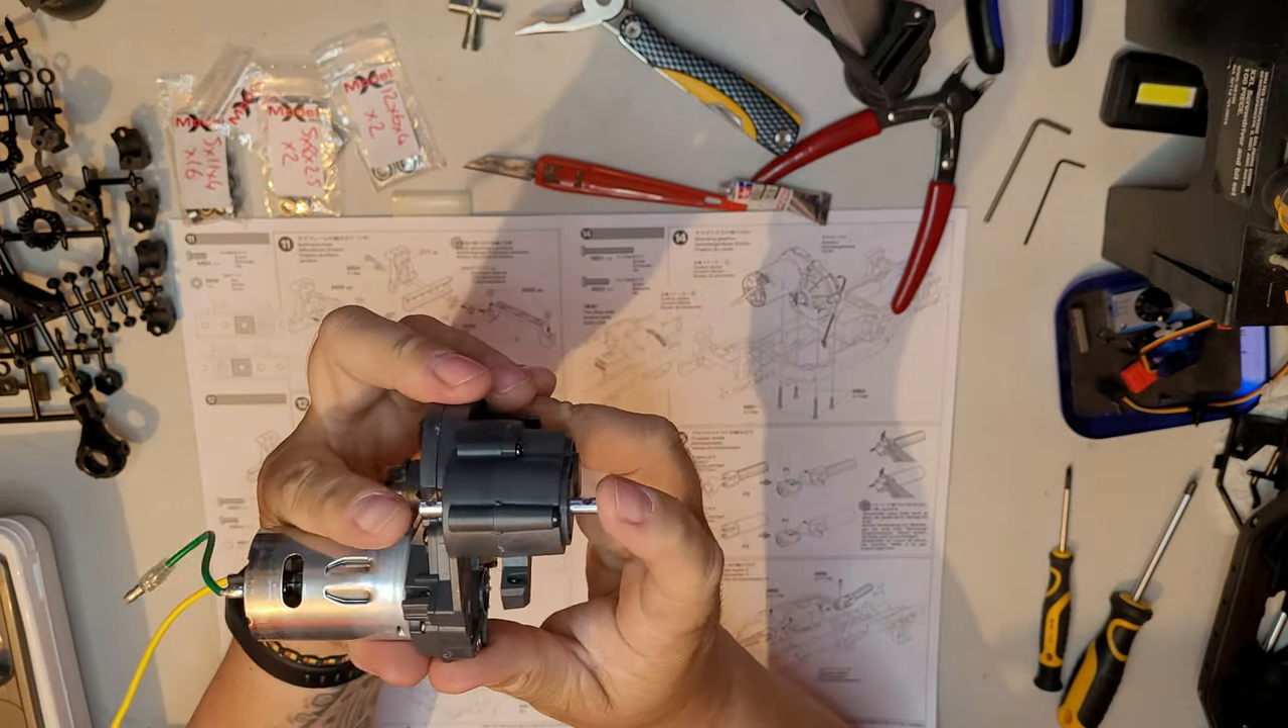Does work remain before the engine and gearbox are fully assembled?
No.